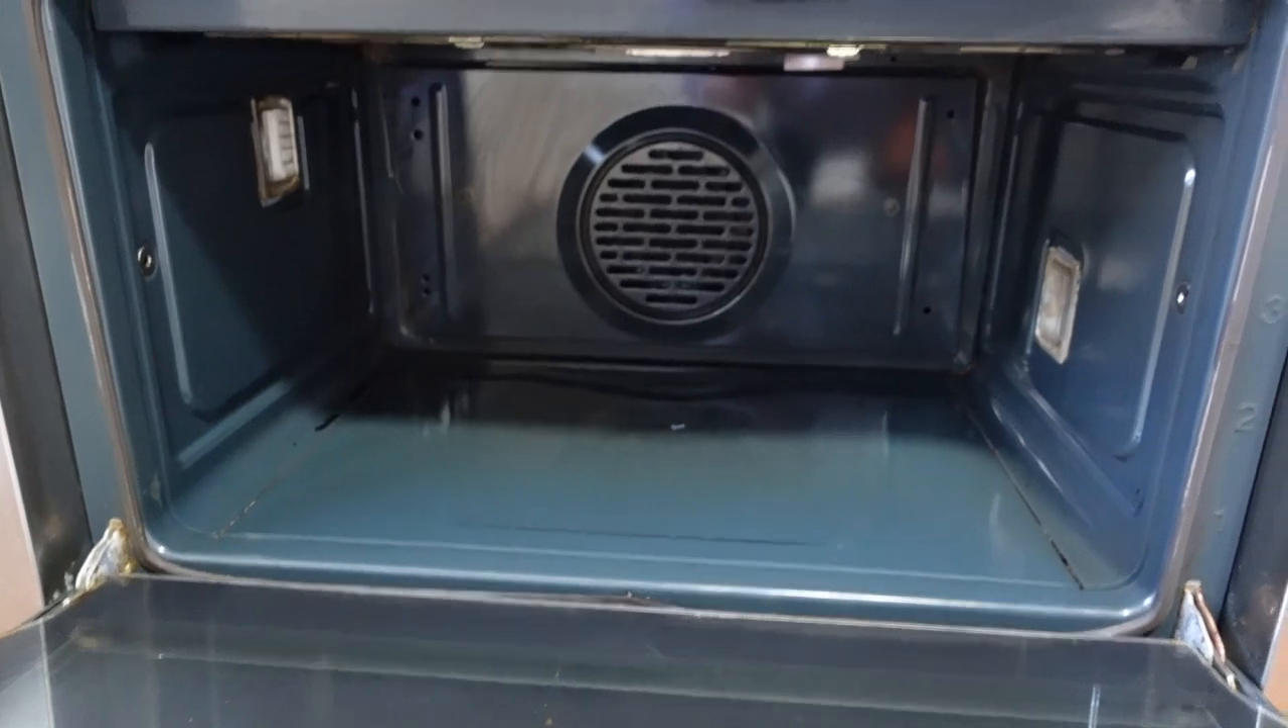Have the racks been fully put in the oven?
No.